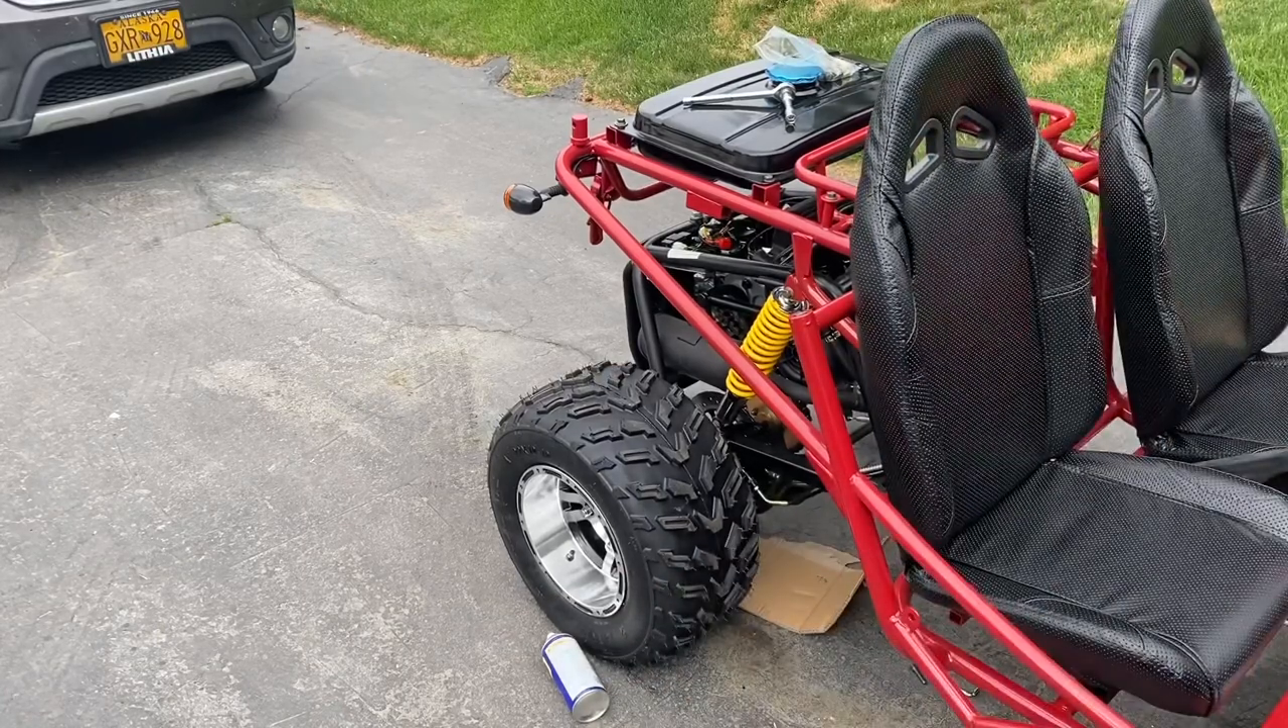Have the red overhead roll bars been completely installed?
No.